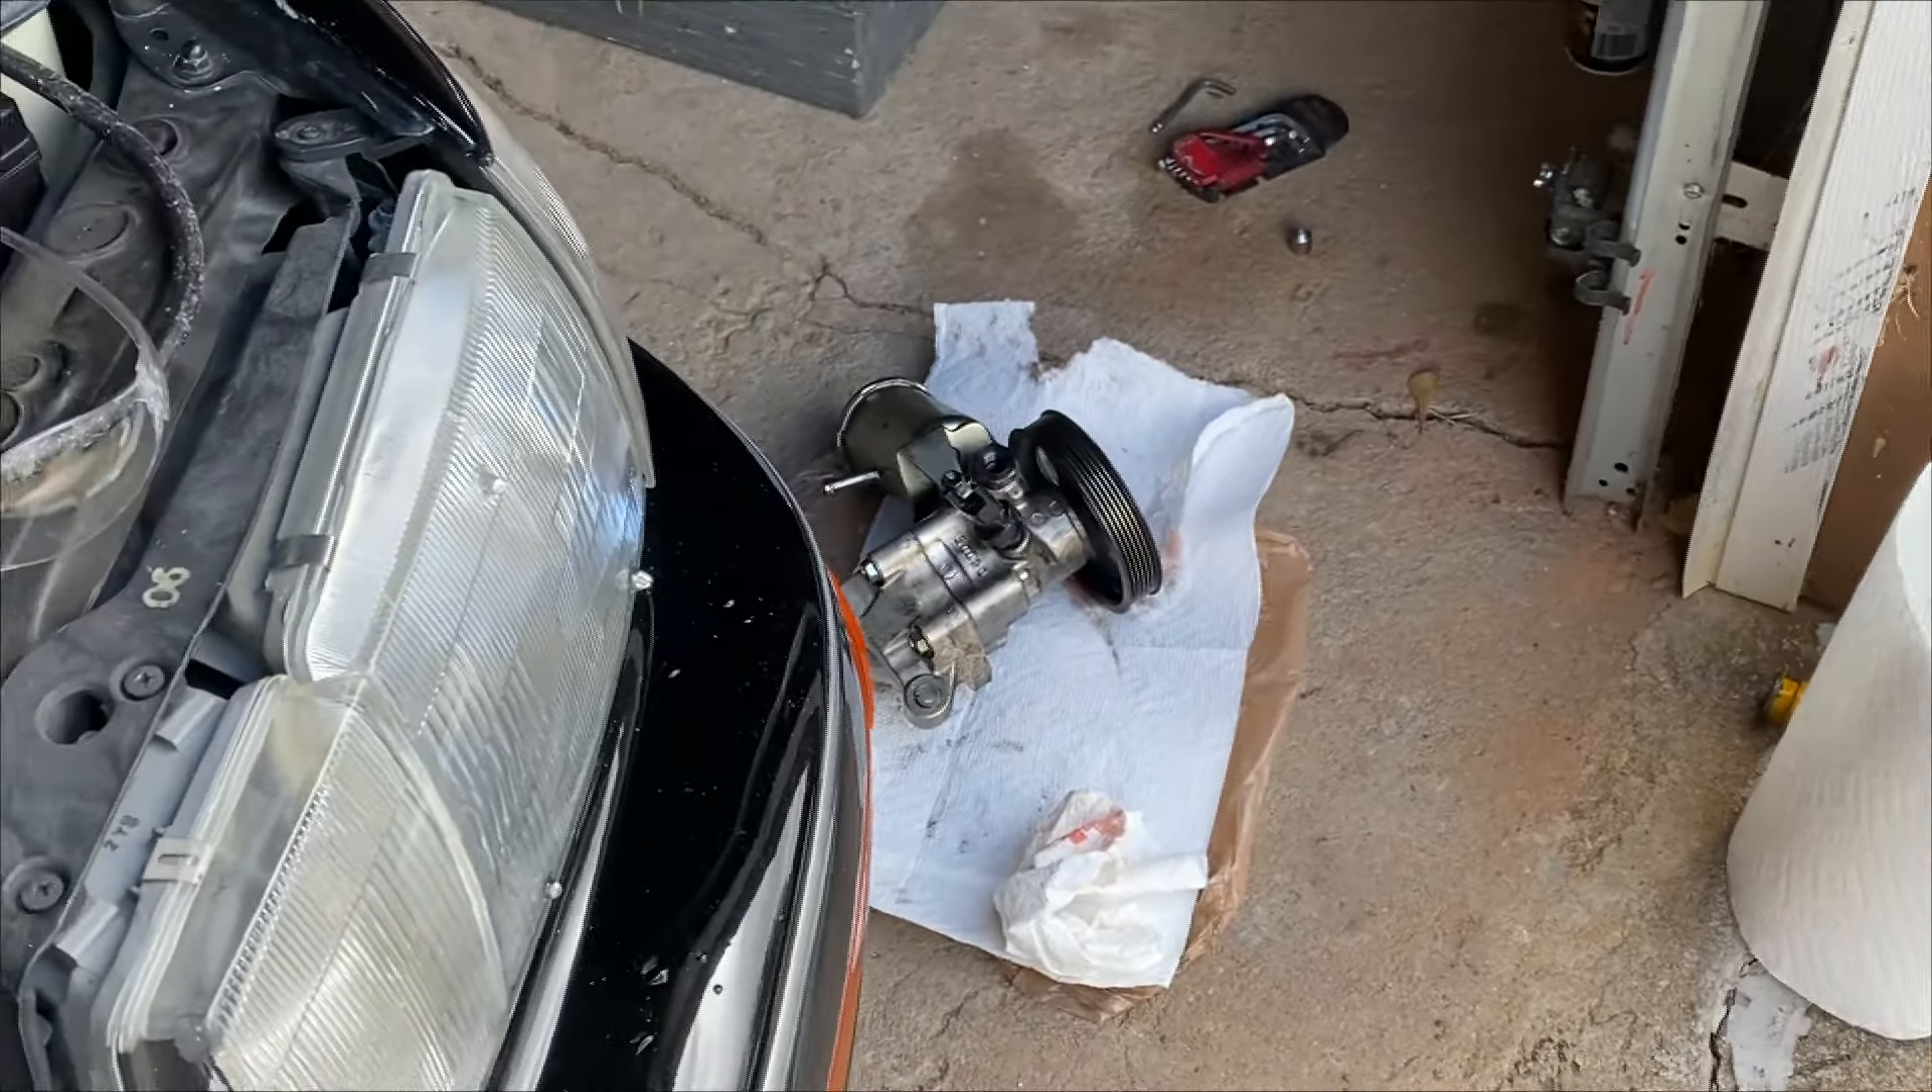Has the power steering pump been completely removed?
Yes.